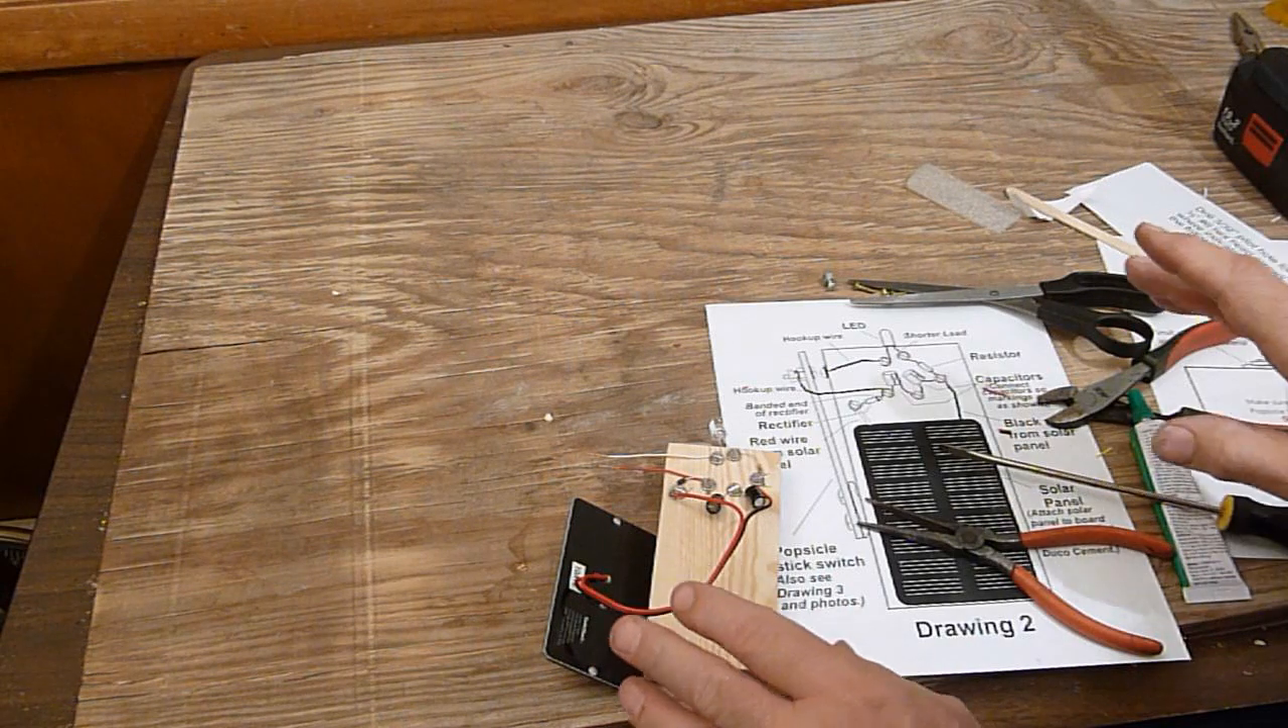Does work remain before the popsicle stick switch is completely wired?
Yes.